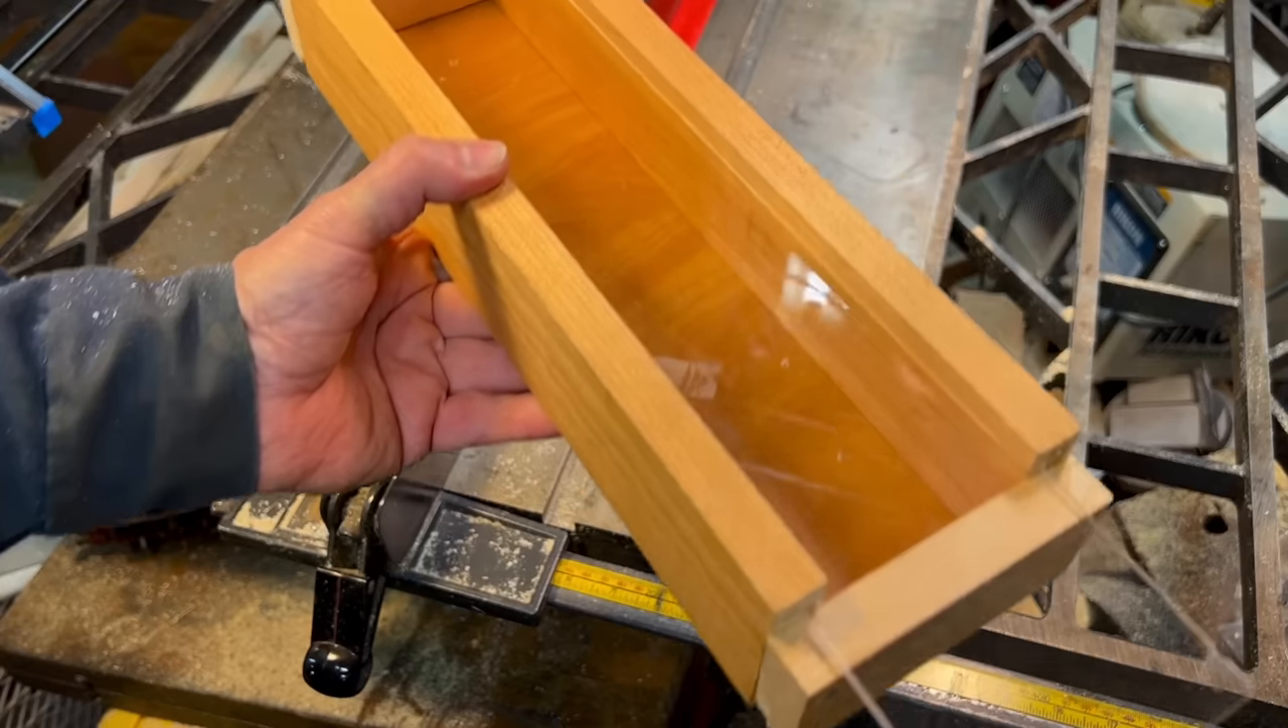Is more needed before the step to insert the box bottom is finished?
No.